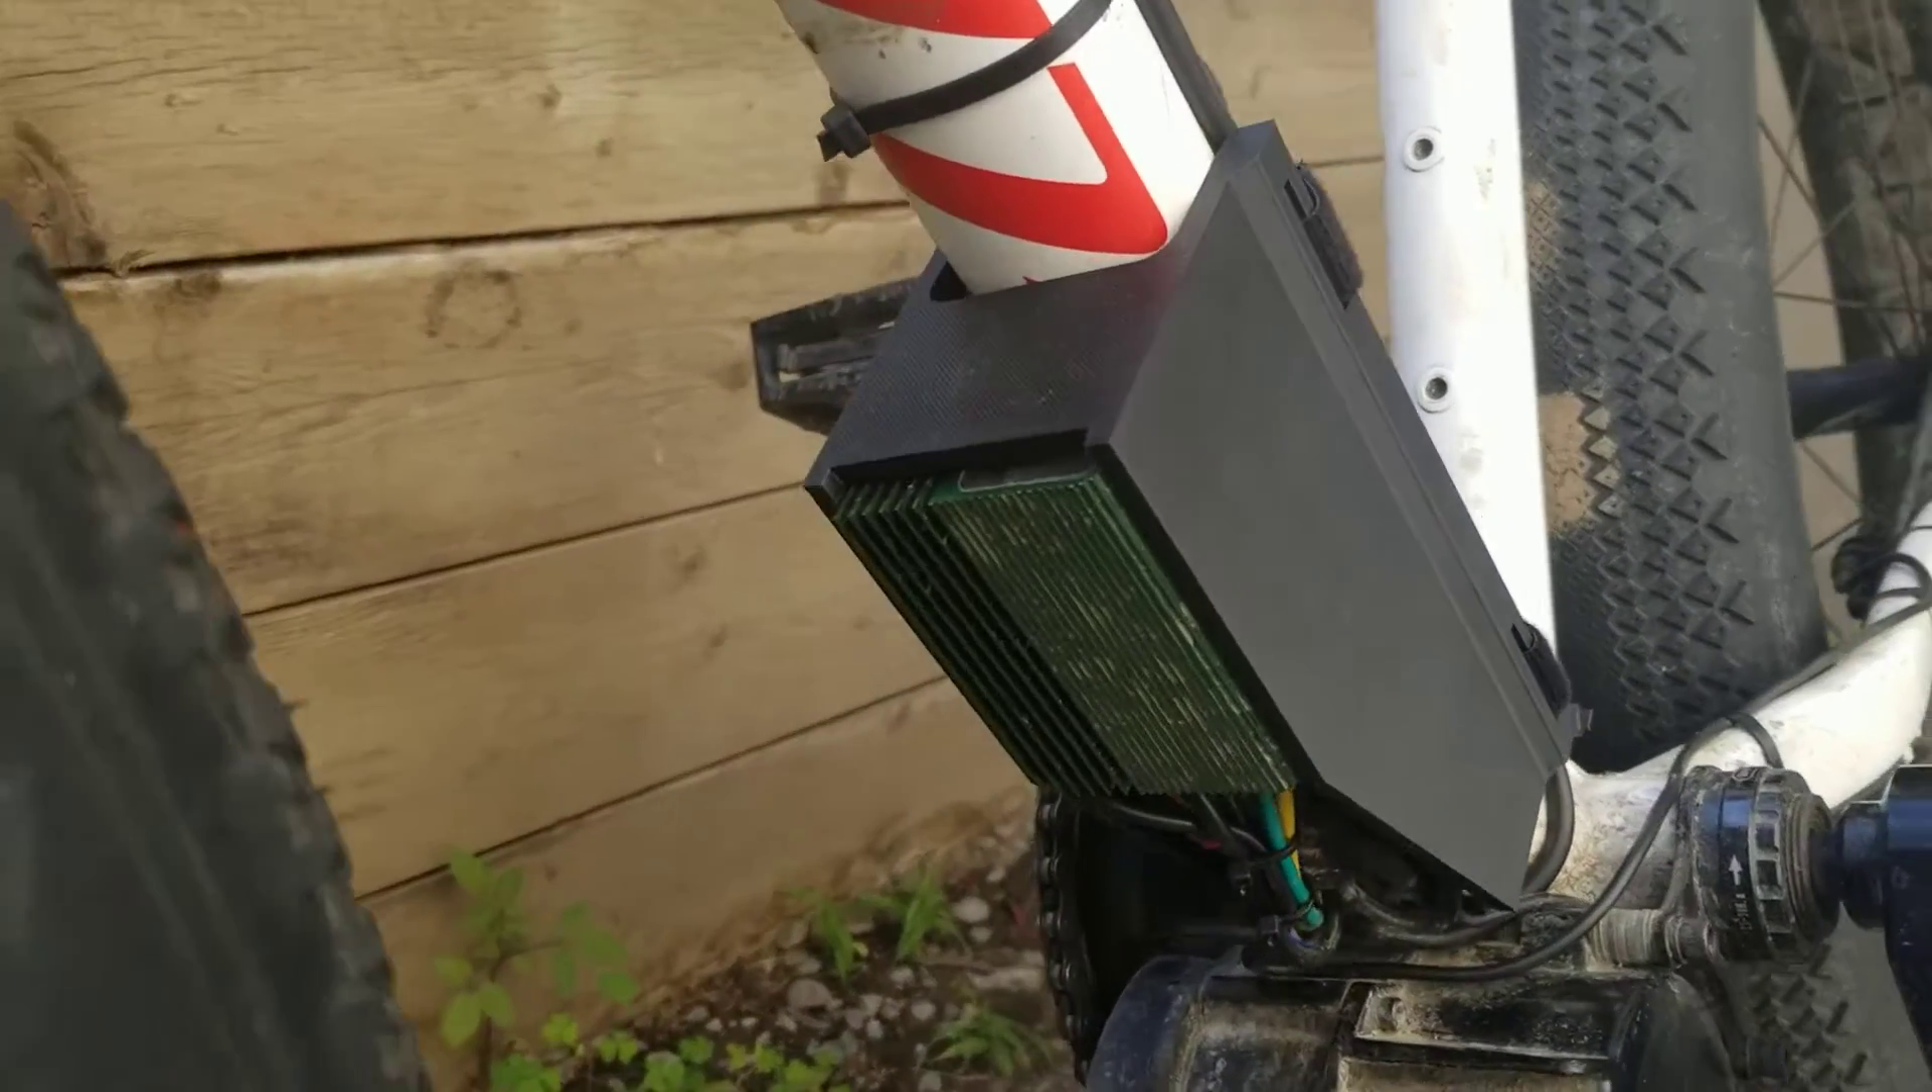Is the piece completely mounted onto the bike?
Yes.